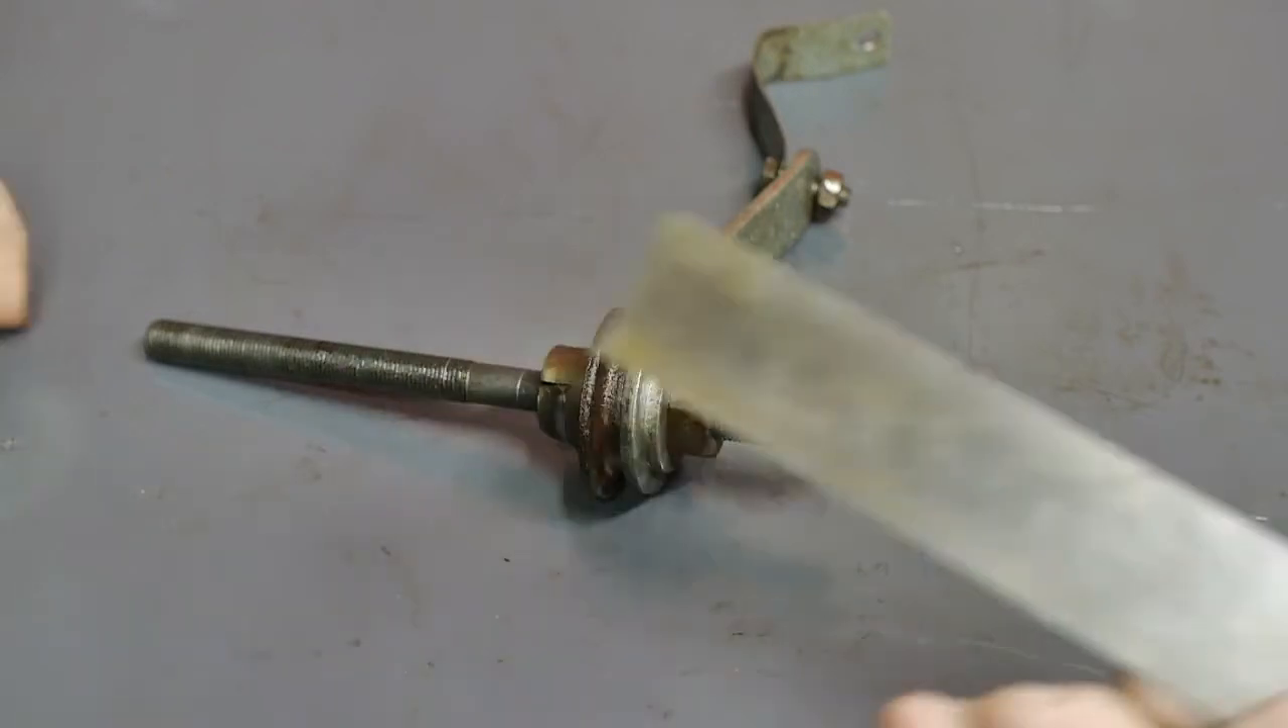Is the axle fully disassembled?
No.